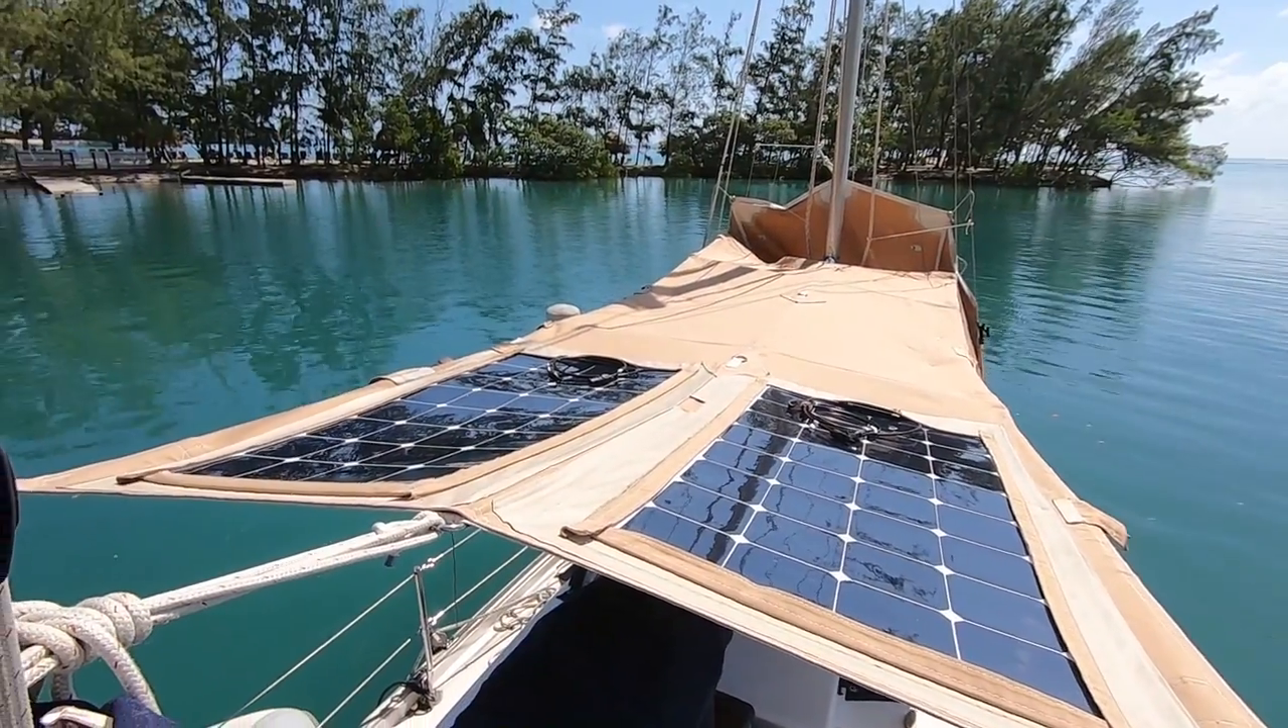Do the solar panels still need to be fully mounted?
No.